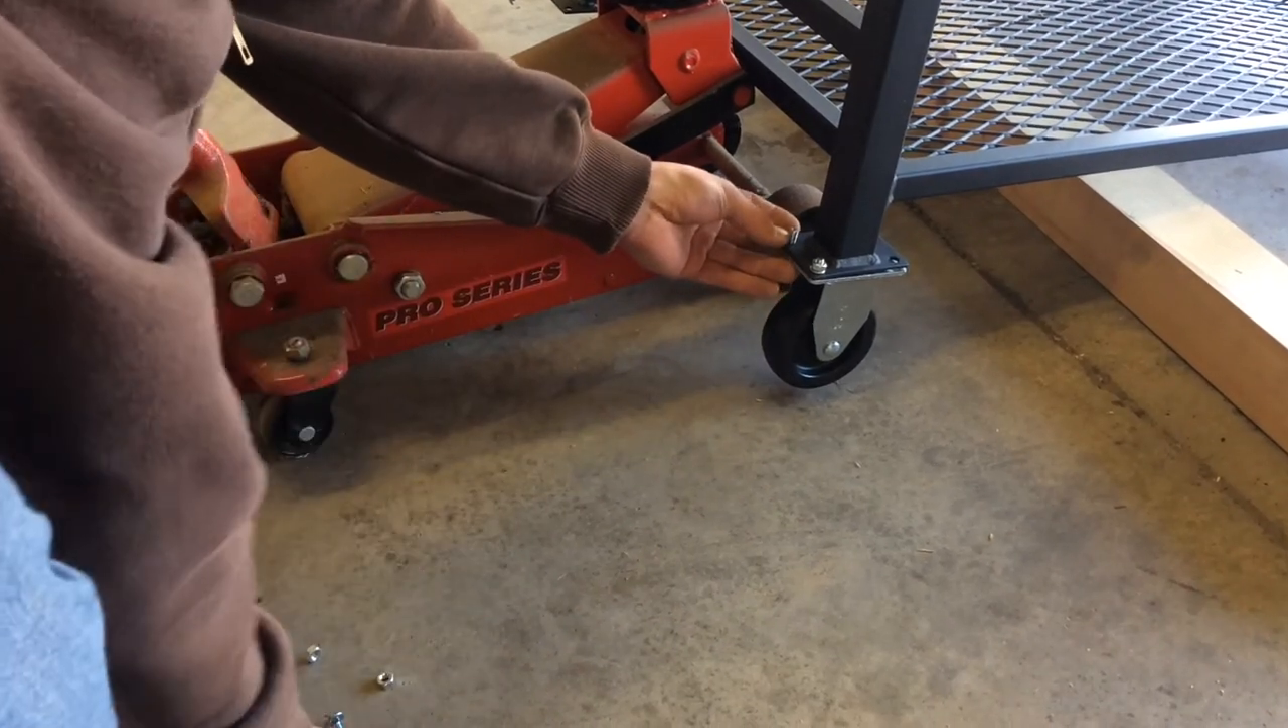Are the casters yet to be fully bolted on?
Yes.